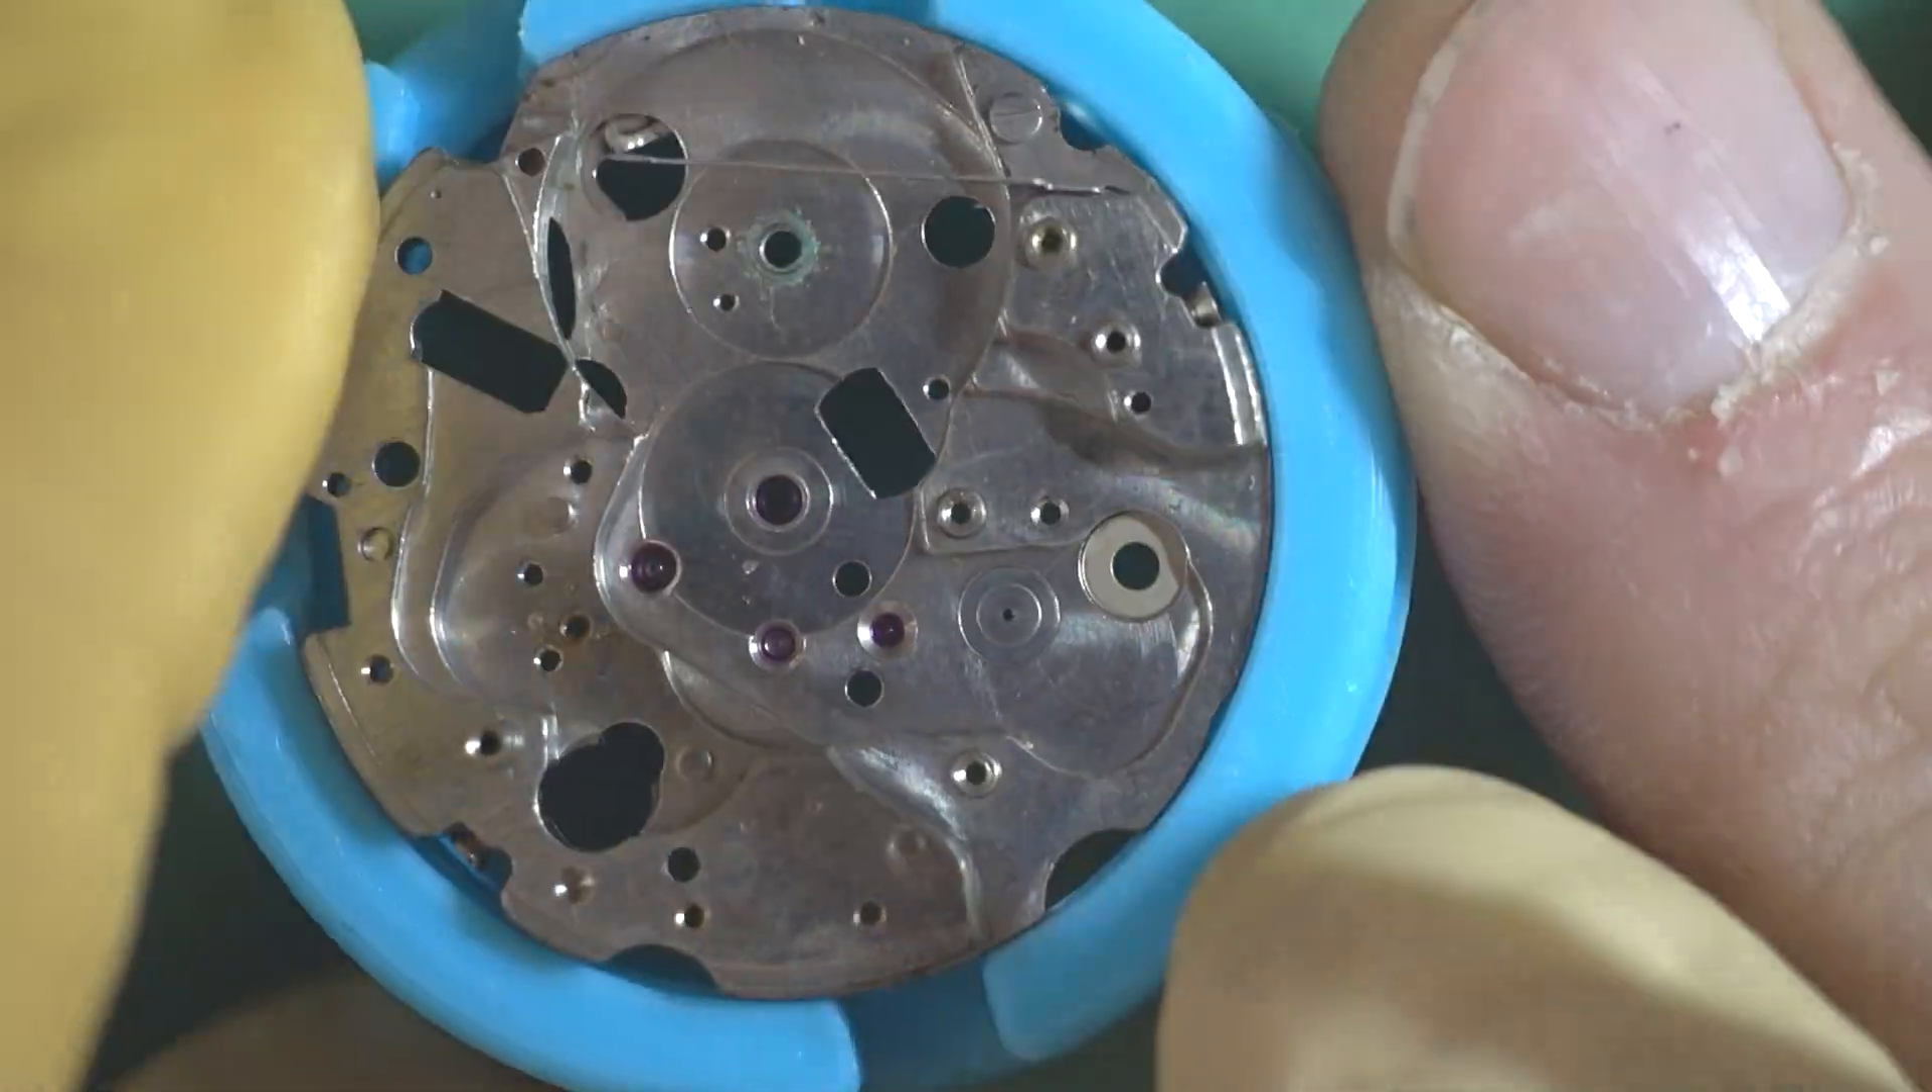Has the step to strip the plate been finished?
Yes.